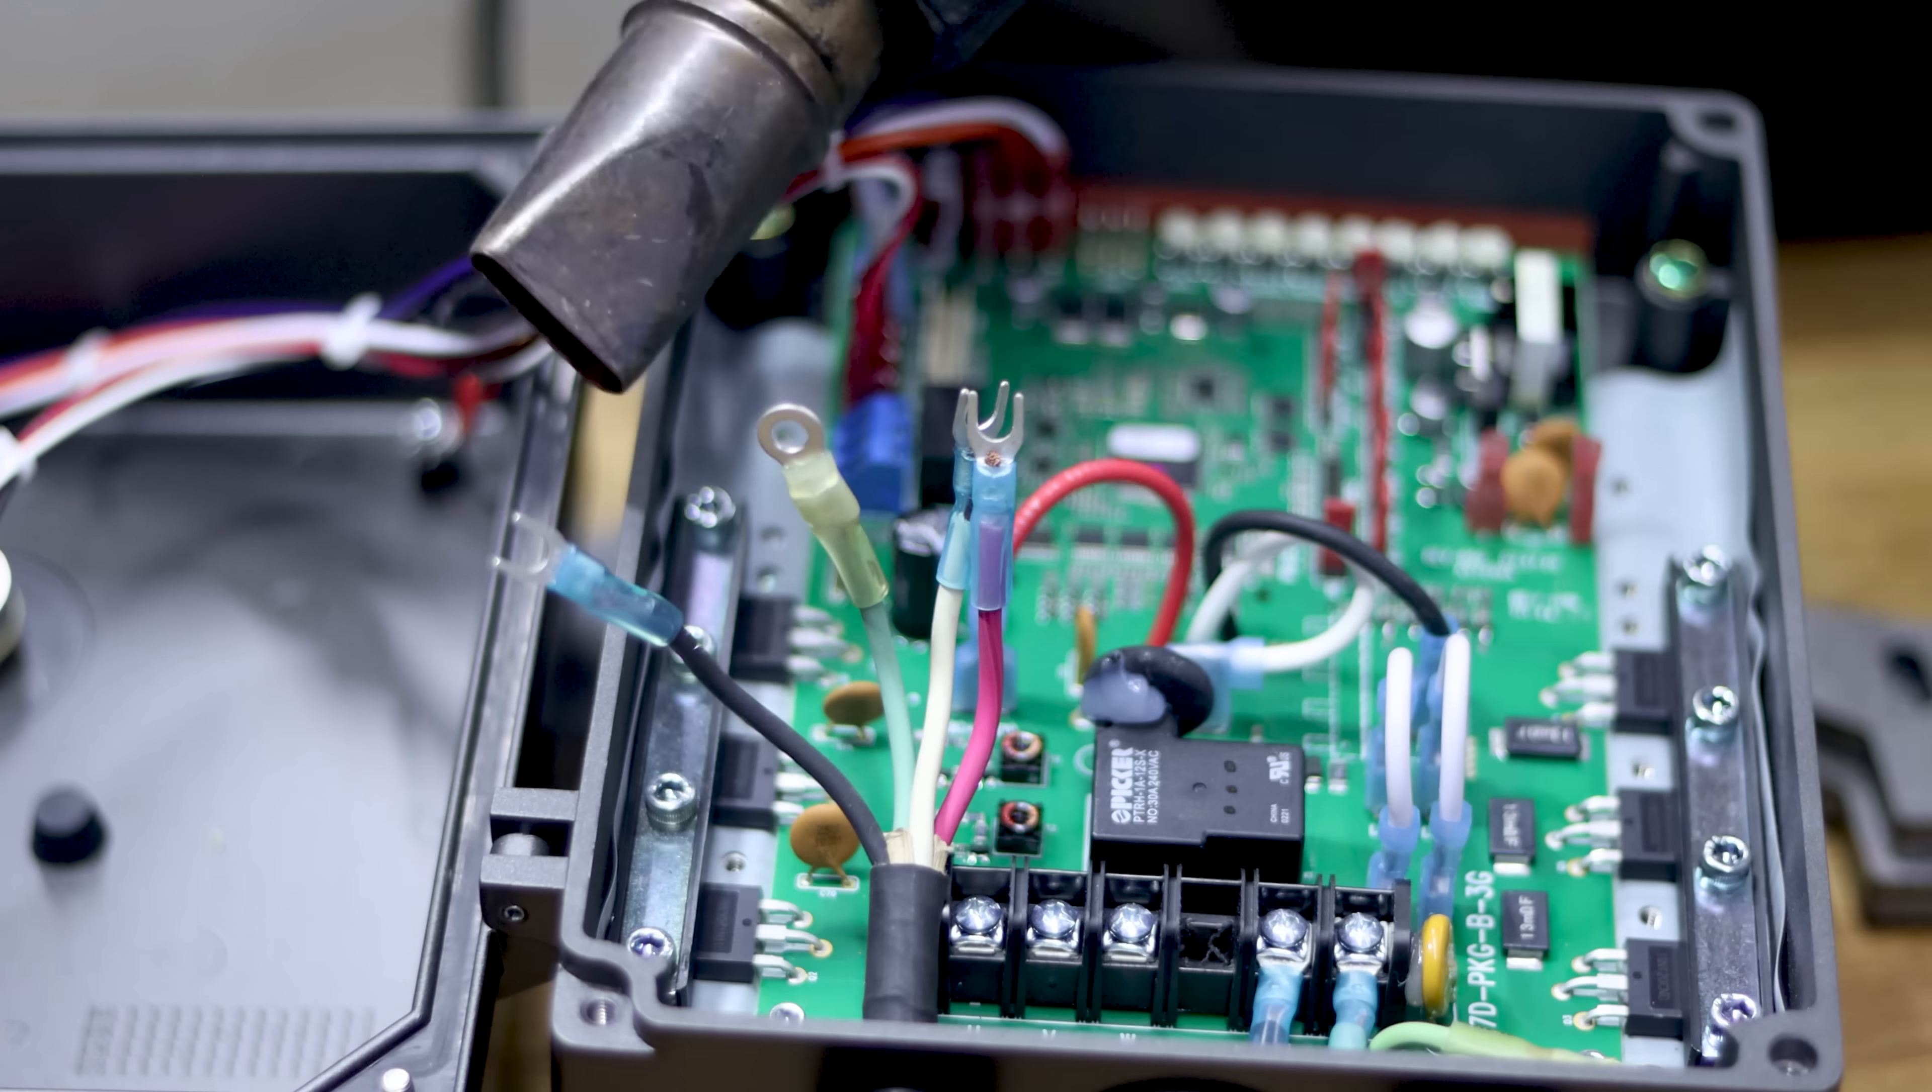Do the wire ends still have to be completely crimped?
No.